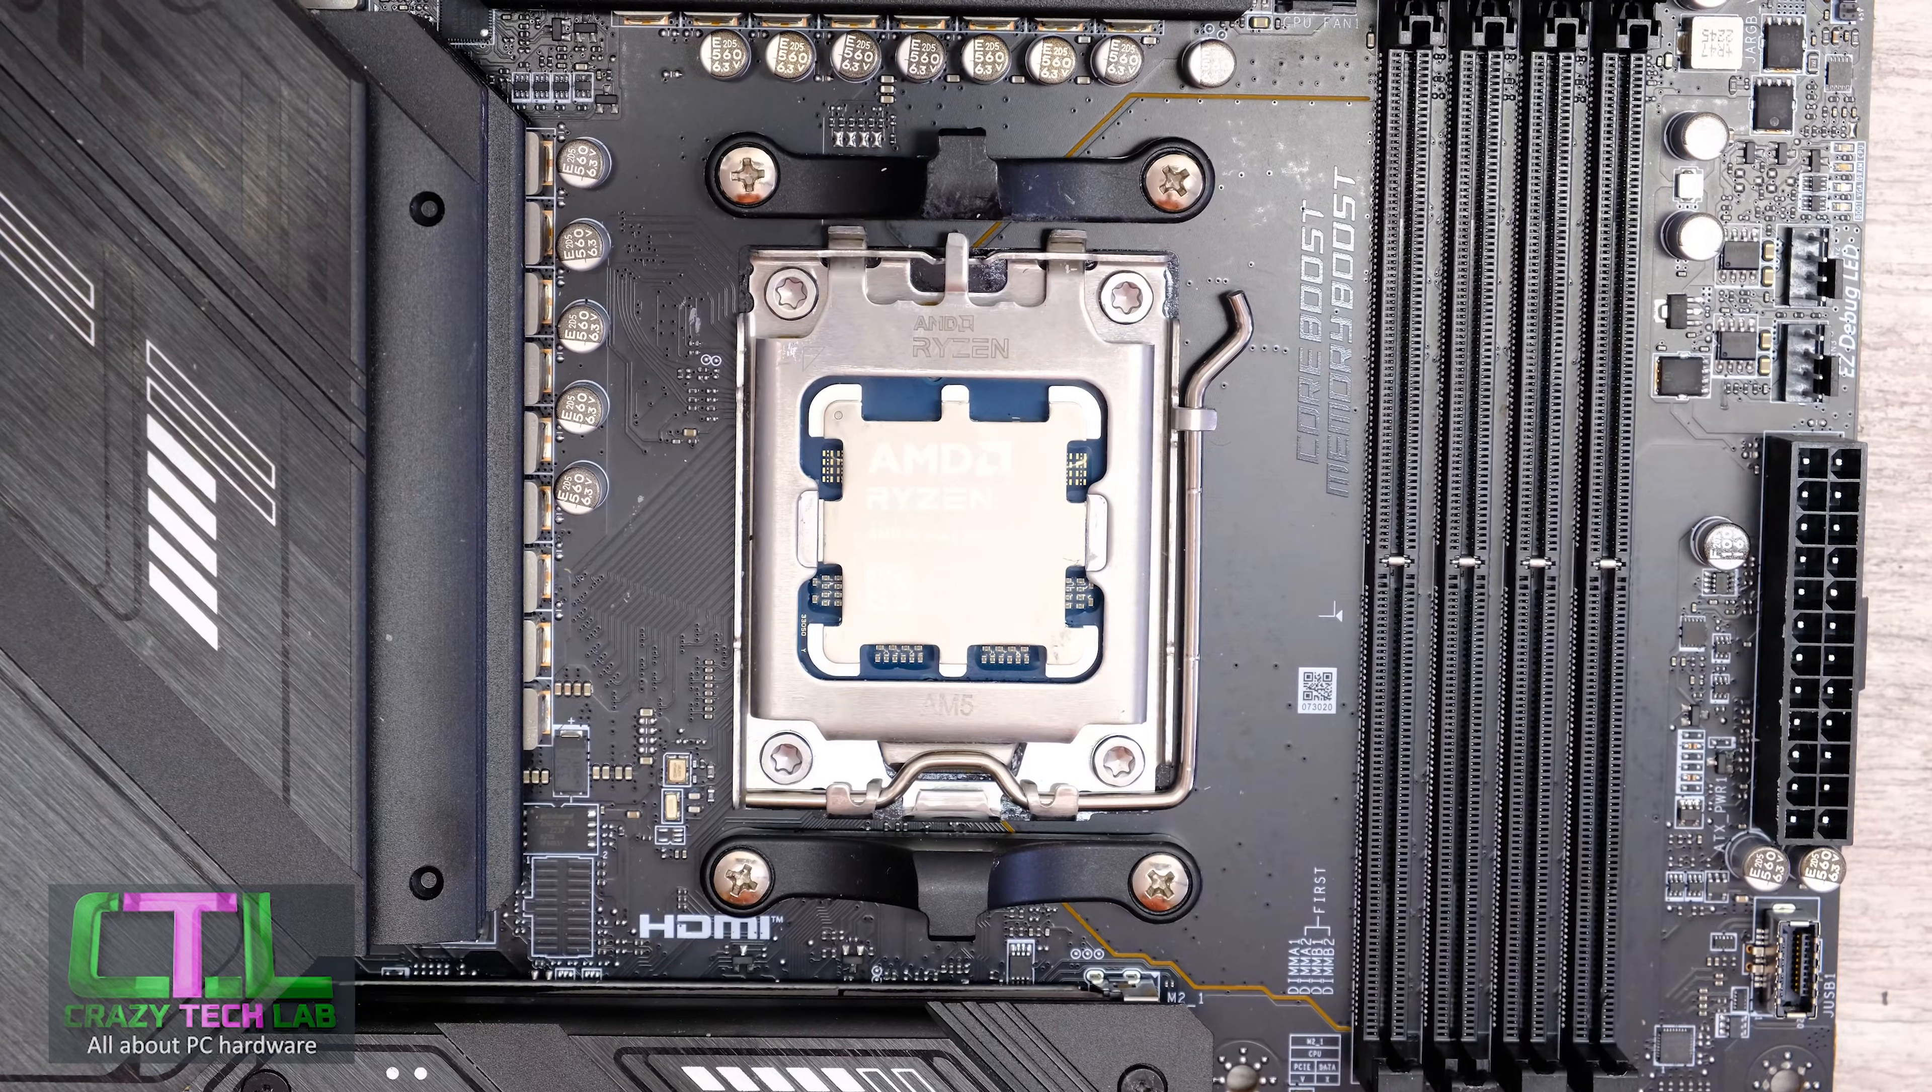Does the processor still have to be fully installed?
No.